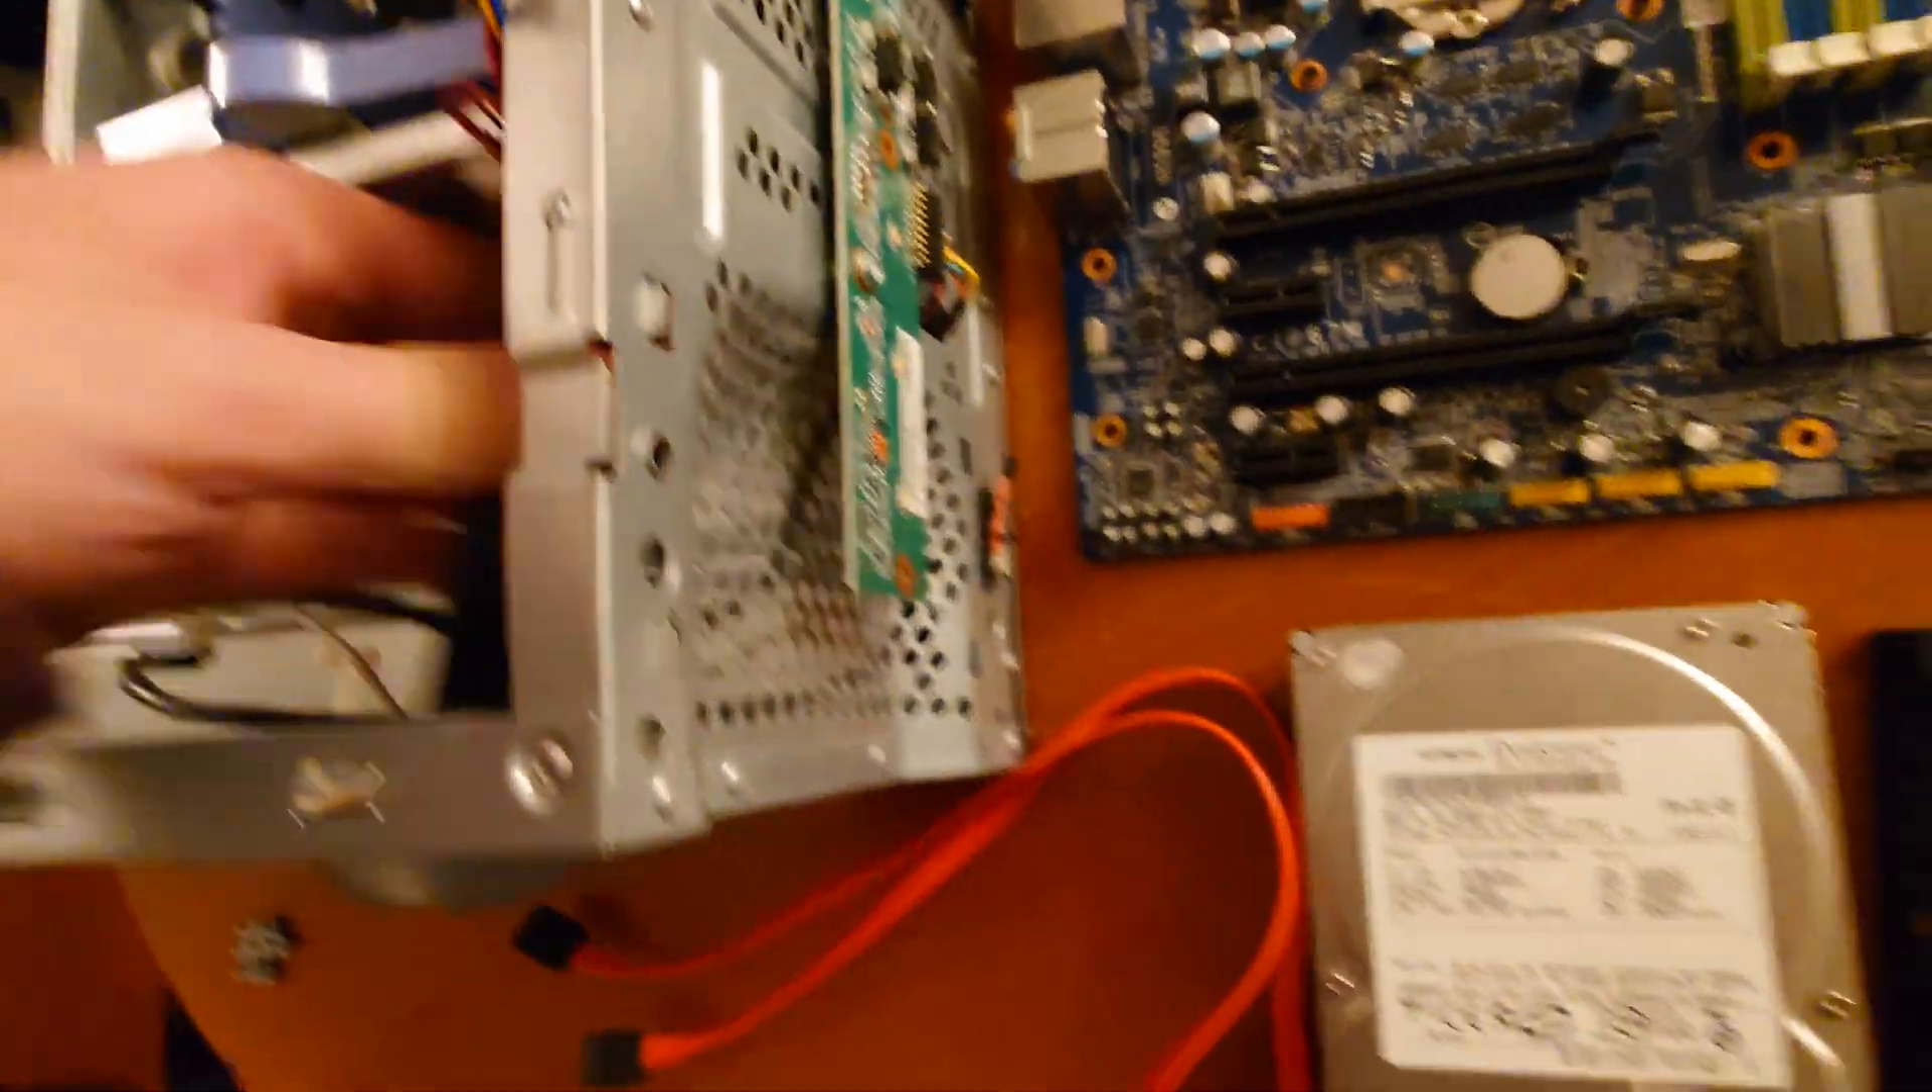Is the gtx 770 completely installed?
No.